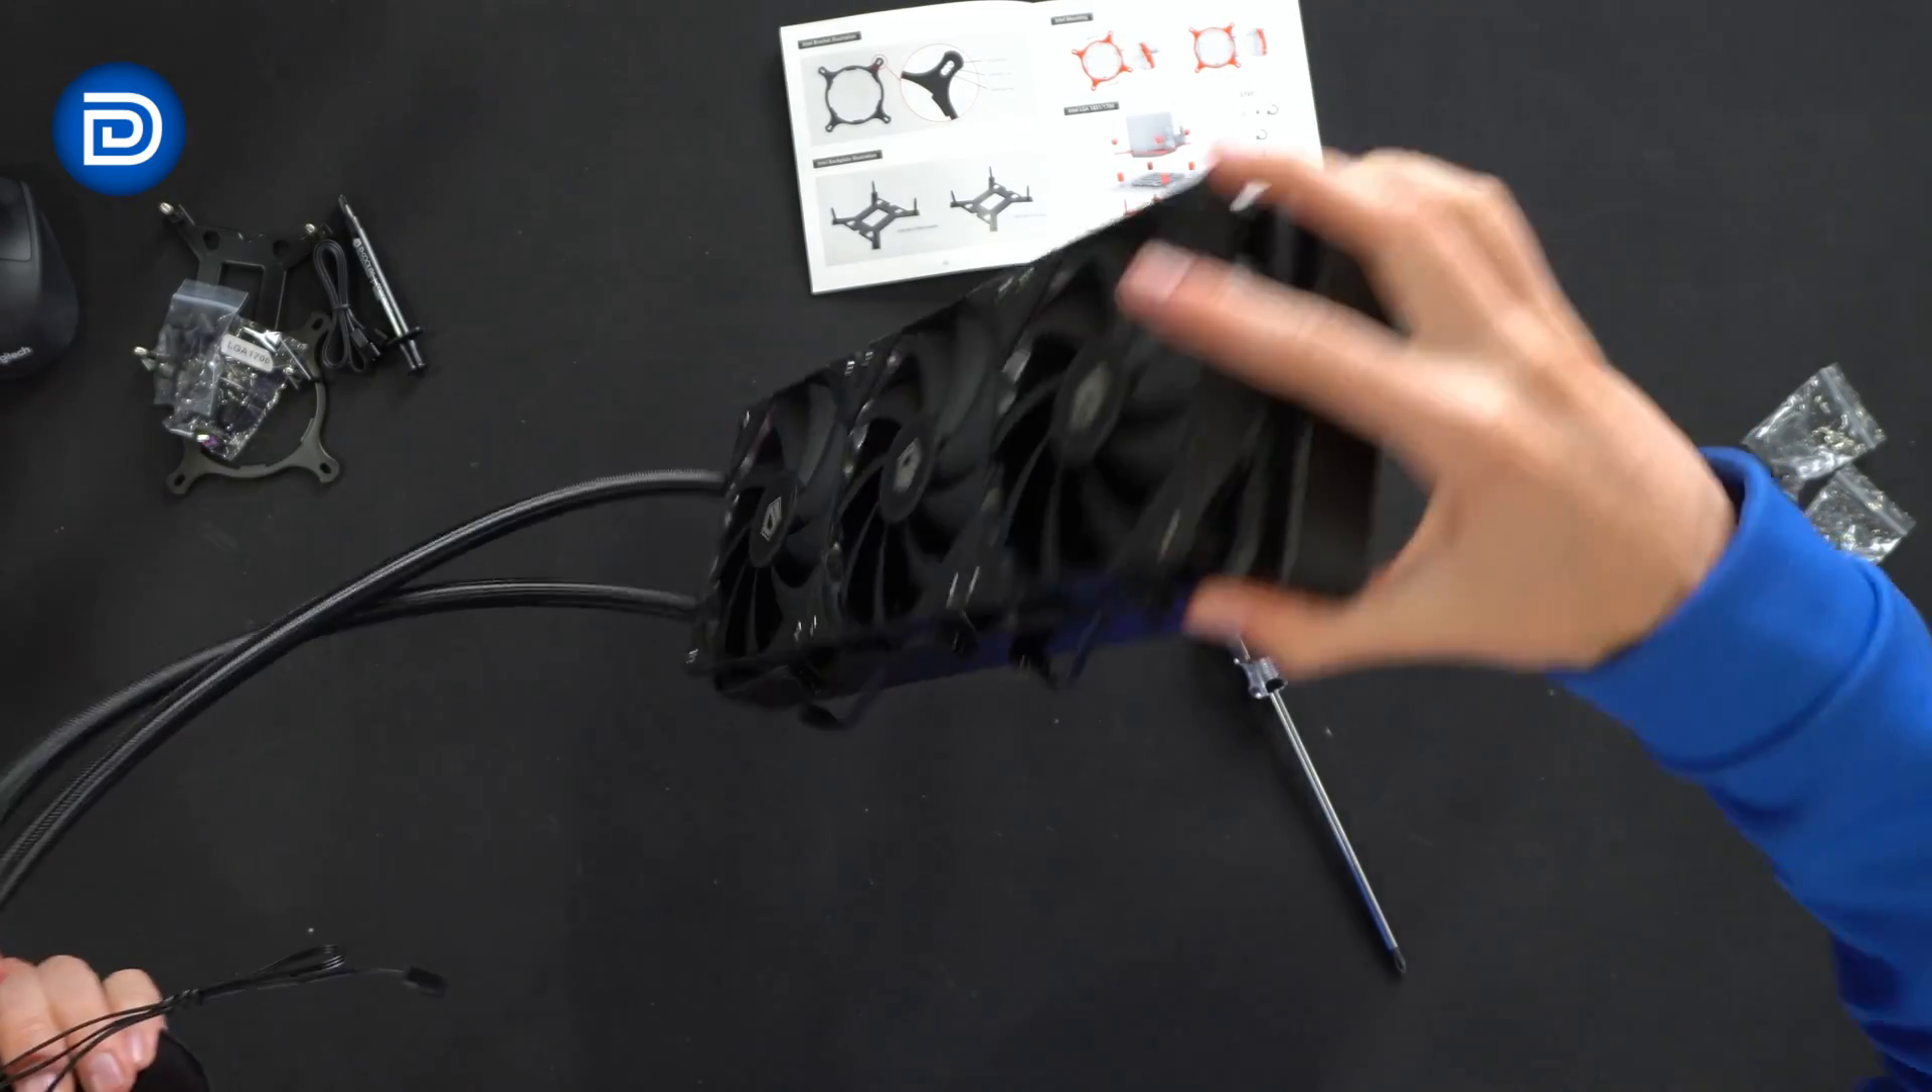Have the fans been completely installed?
Yes.